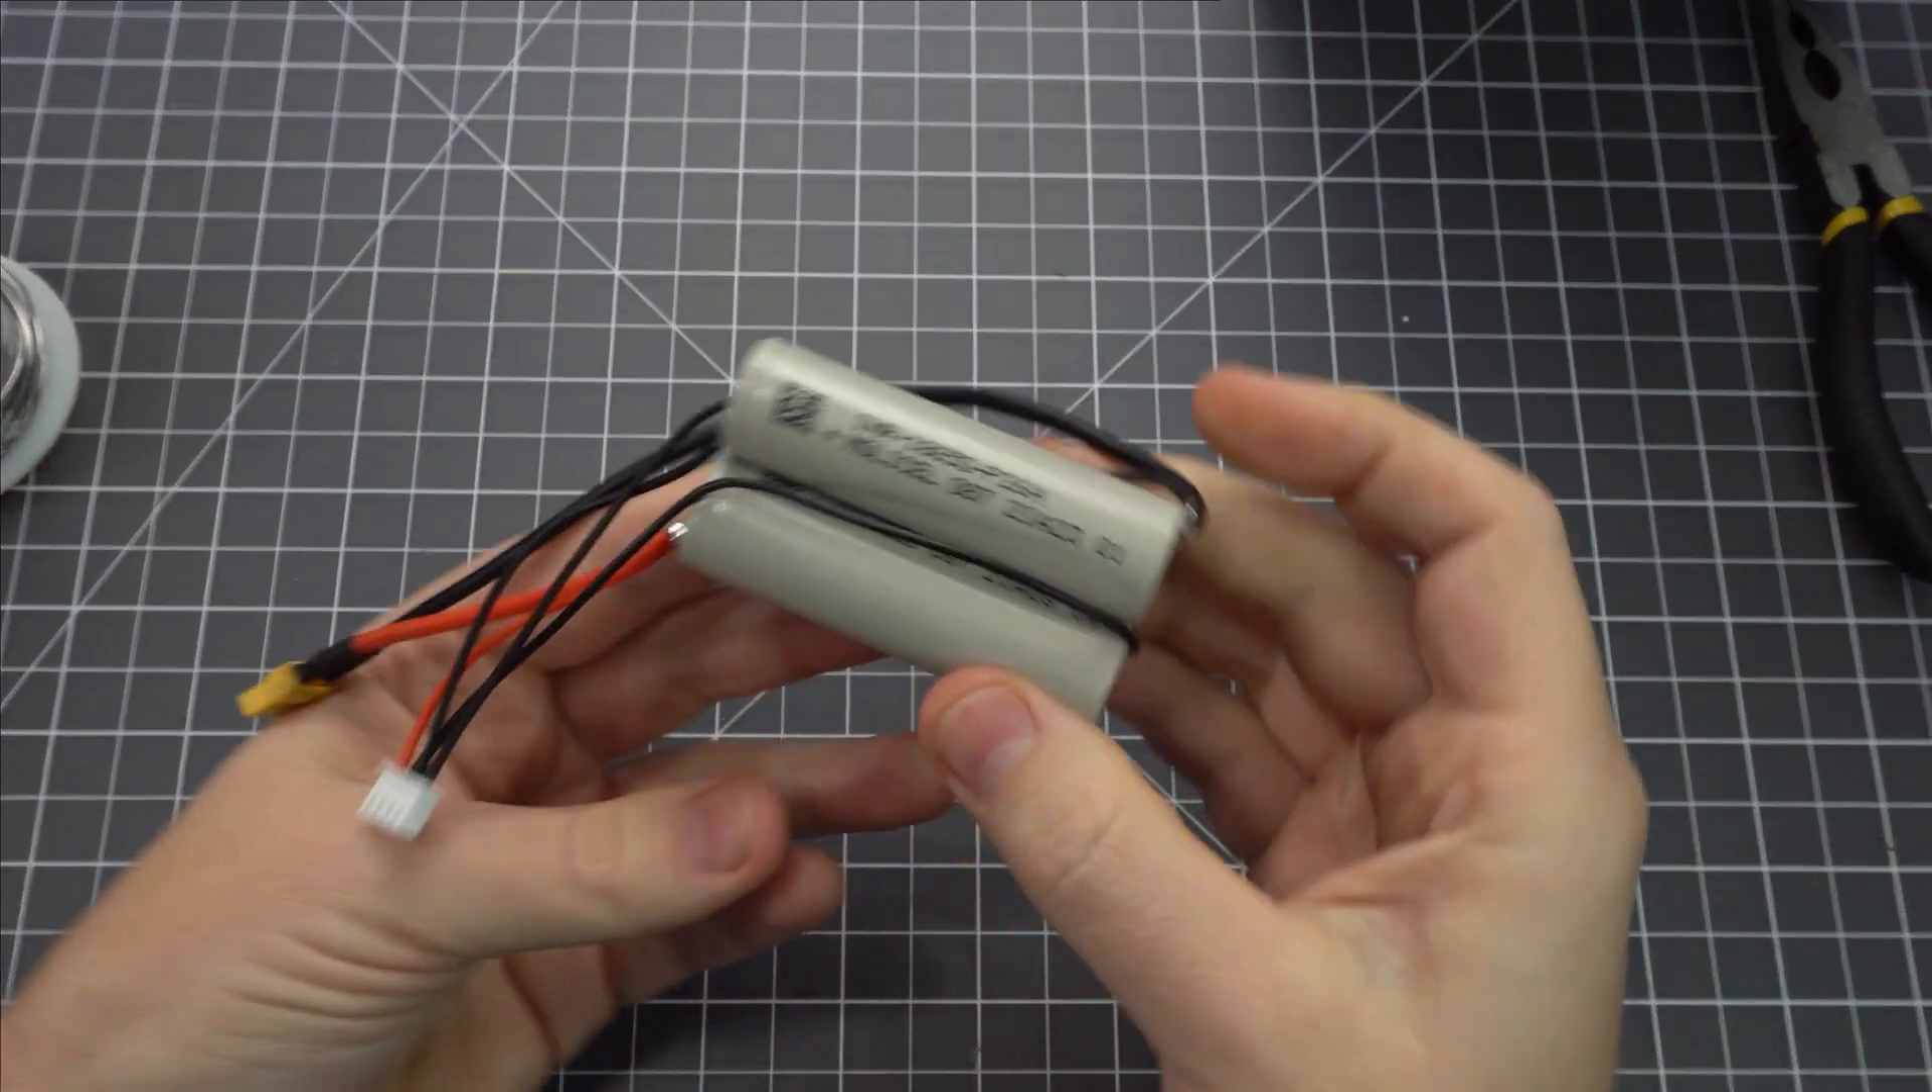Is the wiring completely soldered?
Yes.